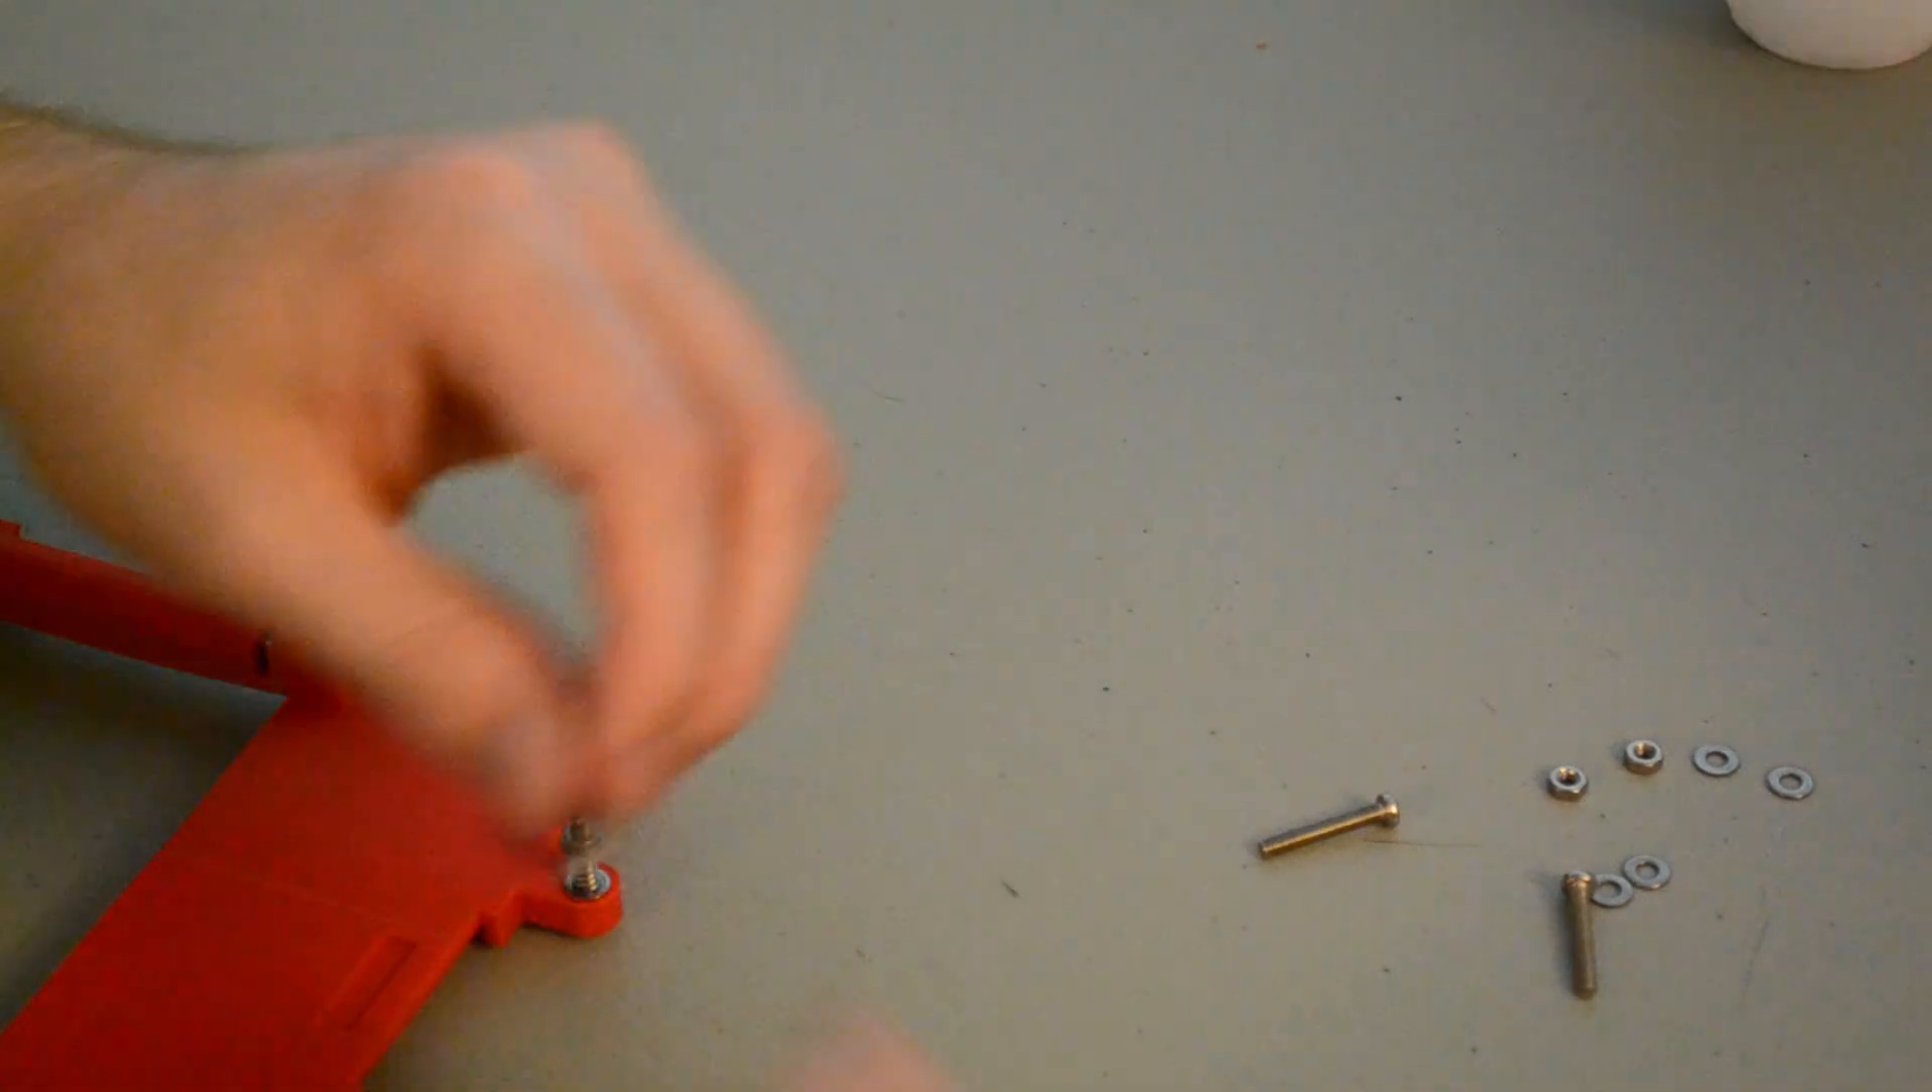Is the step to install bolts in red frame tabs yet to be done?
Yes.